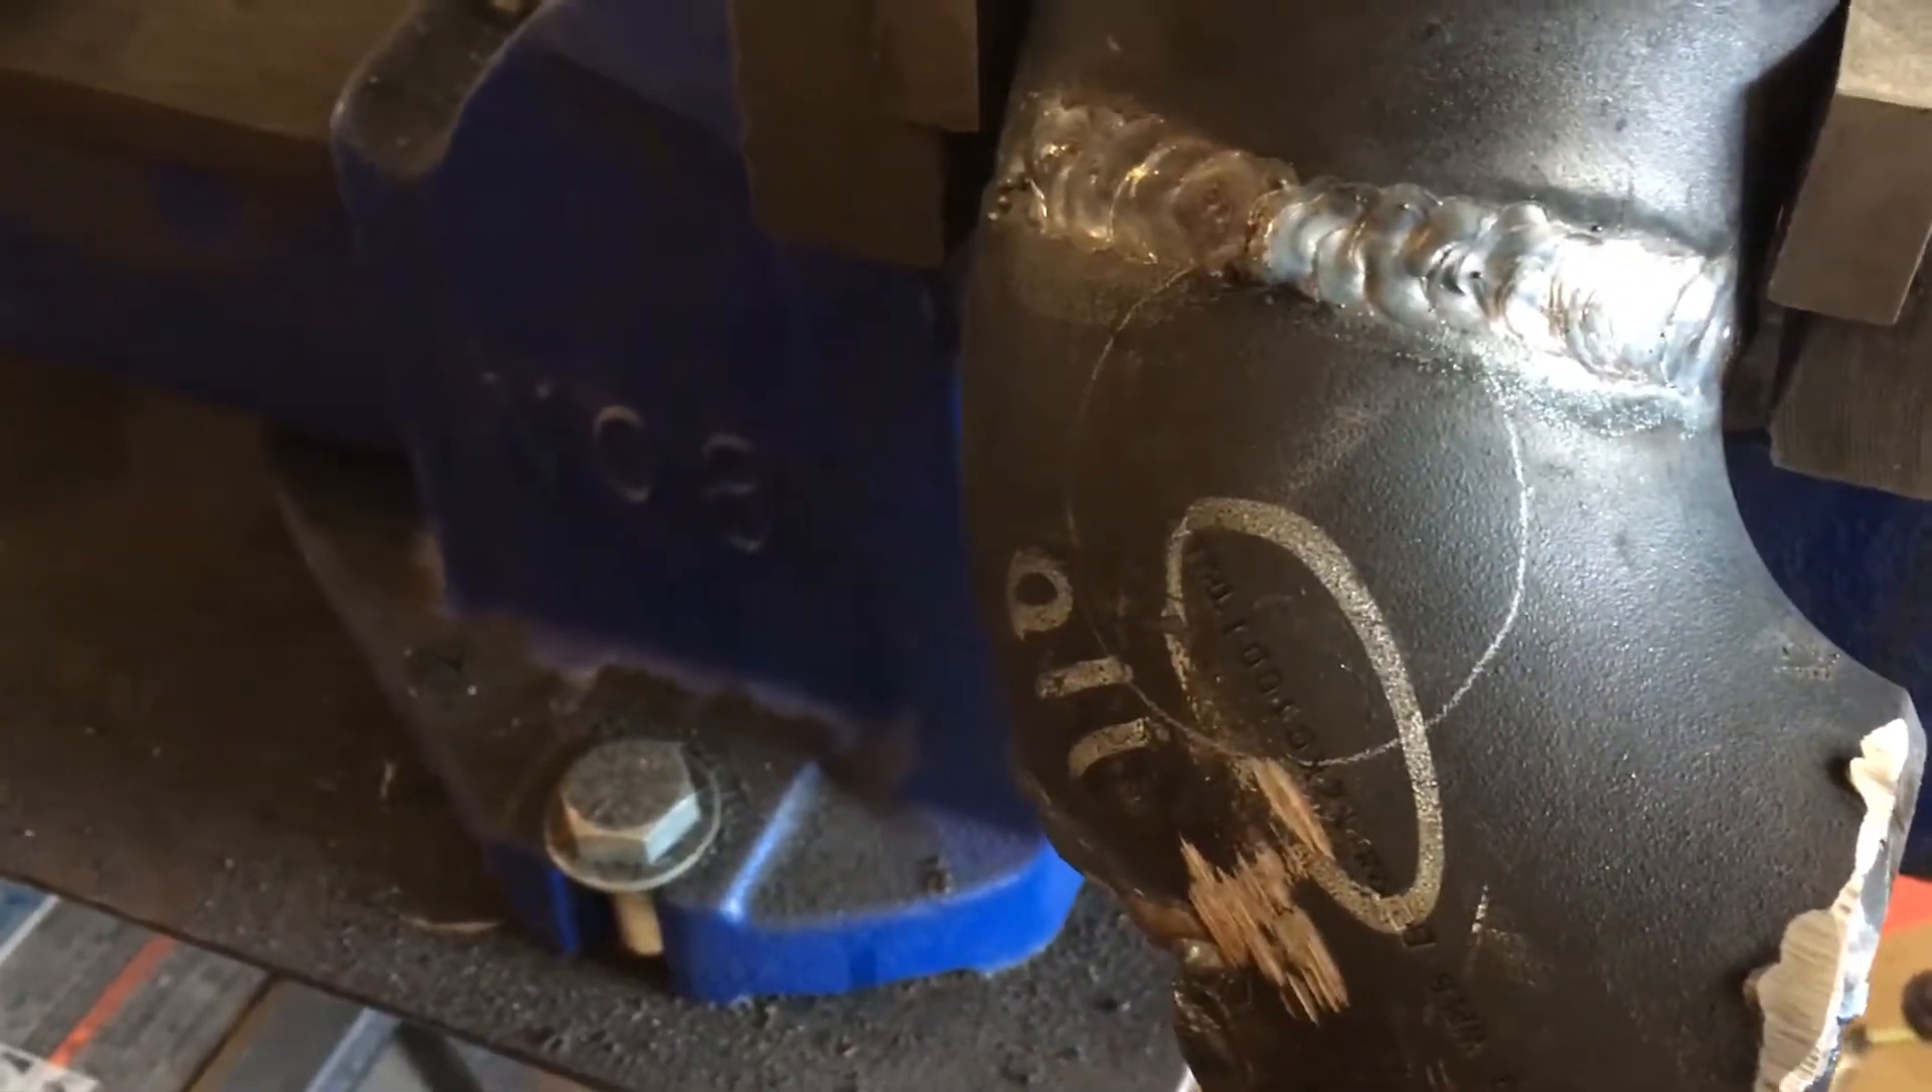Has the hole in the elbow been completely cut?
No.